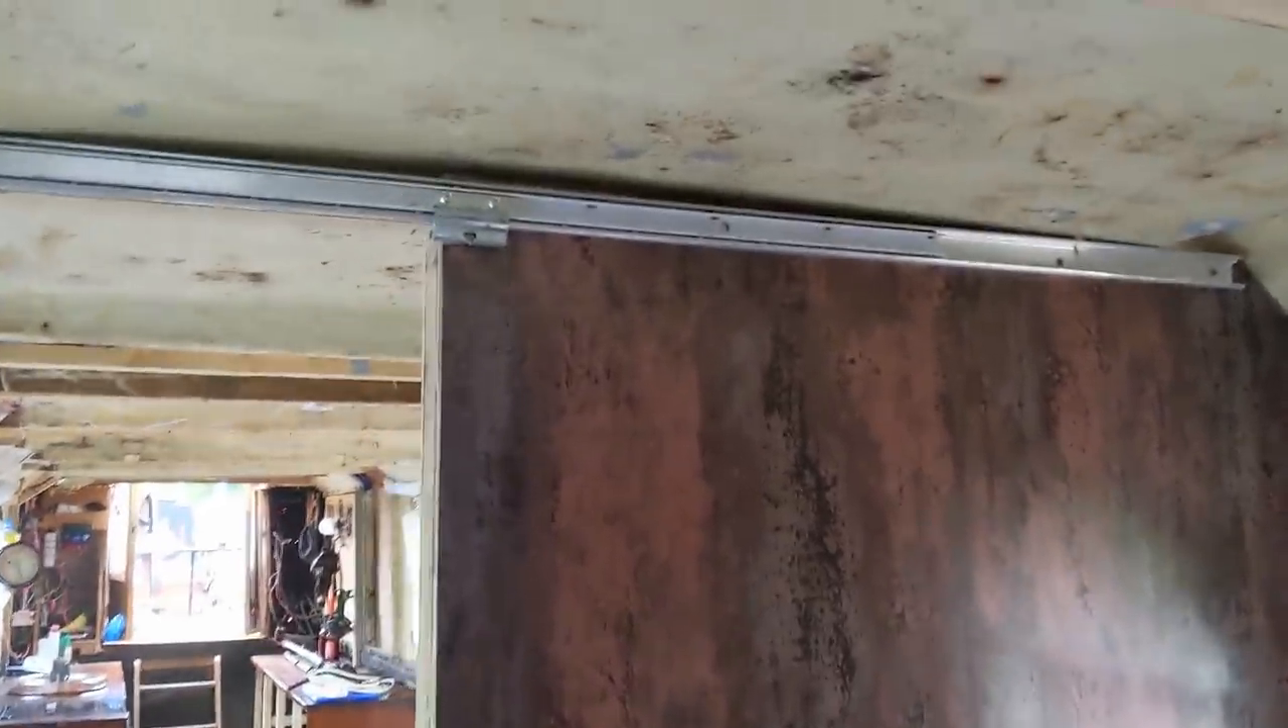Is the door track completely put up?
Yes.